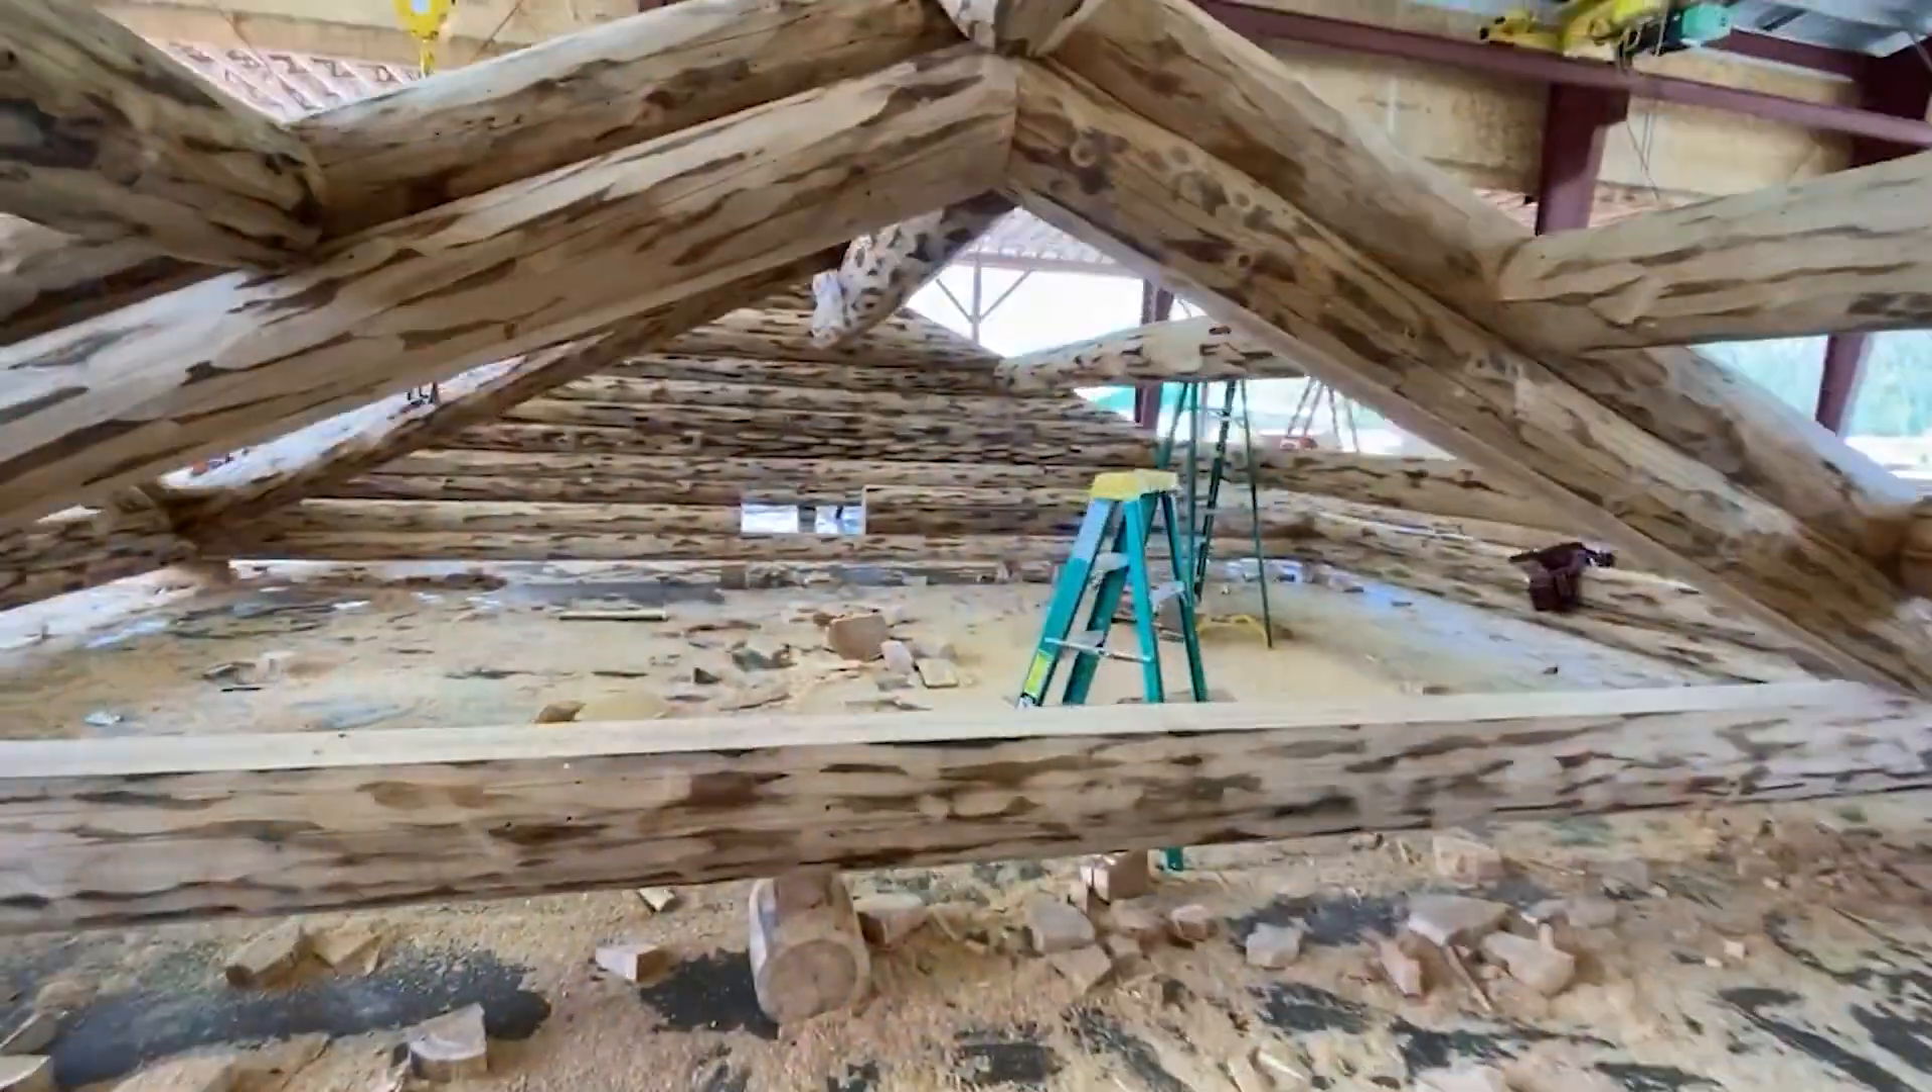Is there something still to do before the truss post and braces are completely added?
Yes.